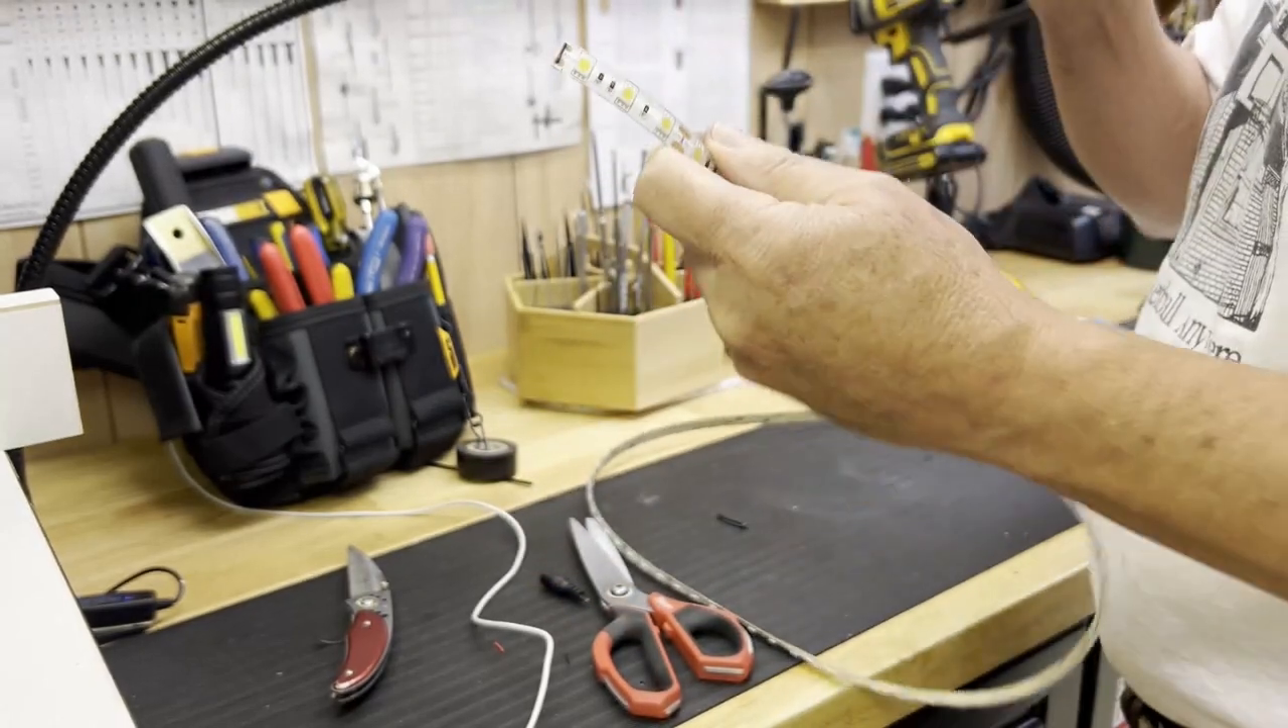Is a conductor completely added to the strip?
No.